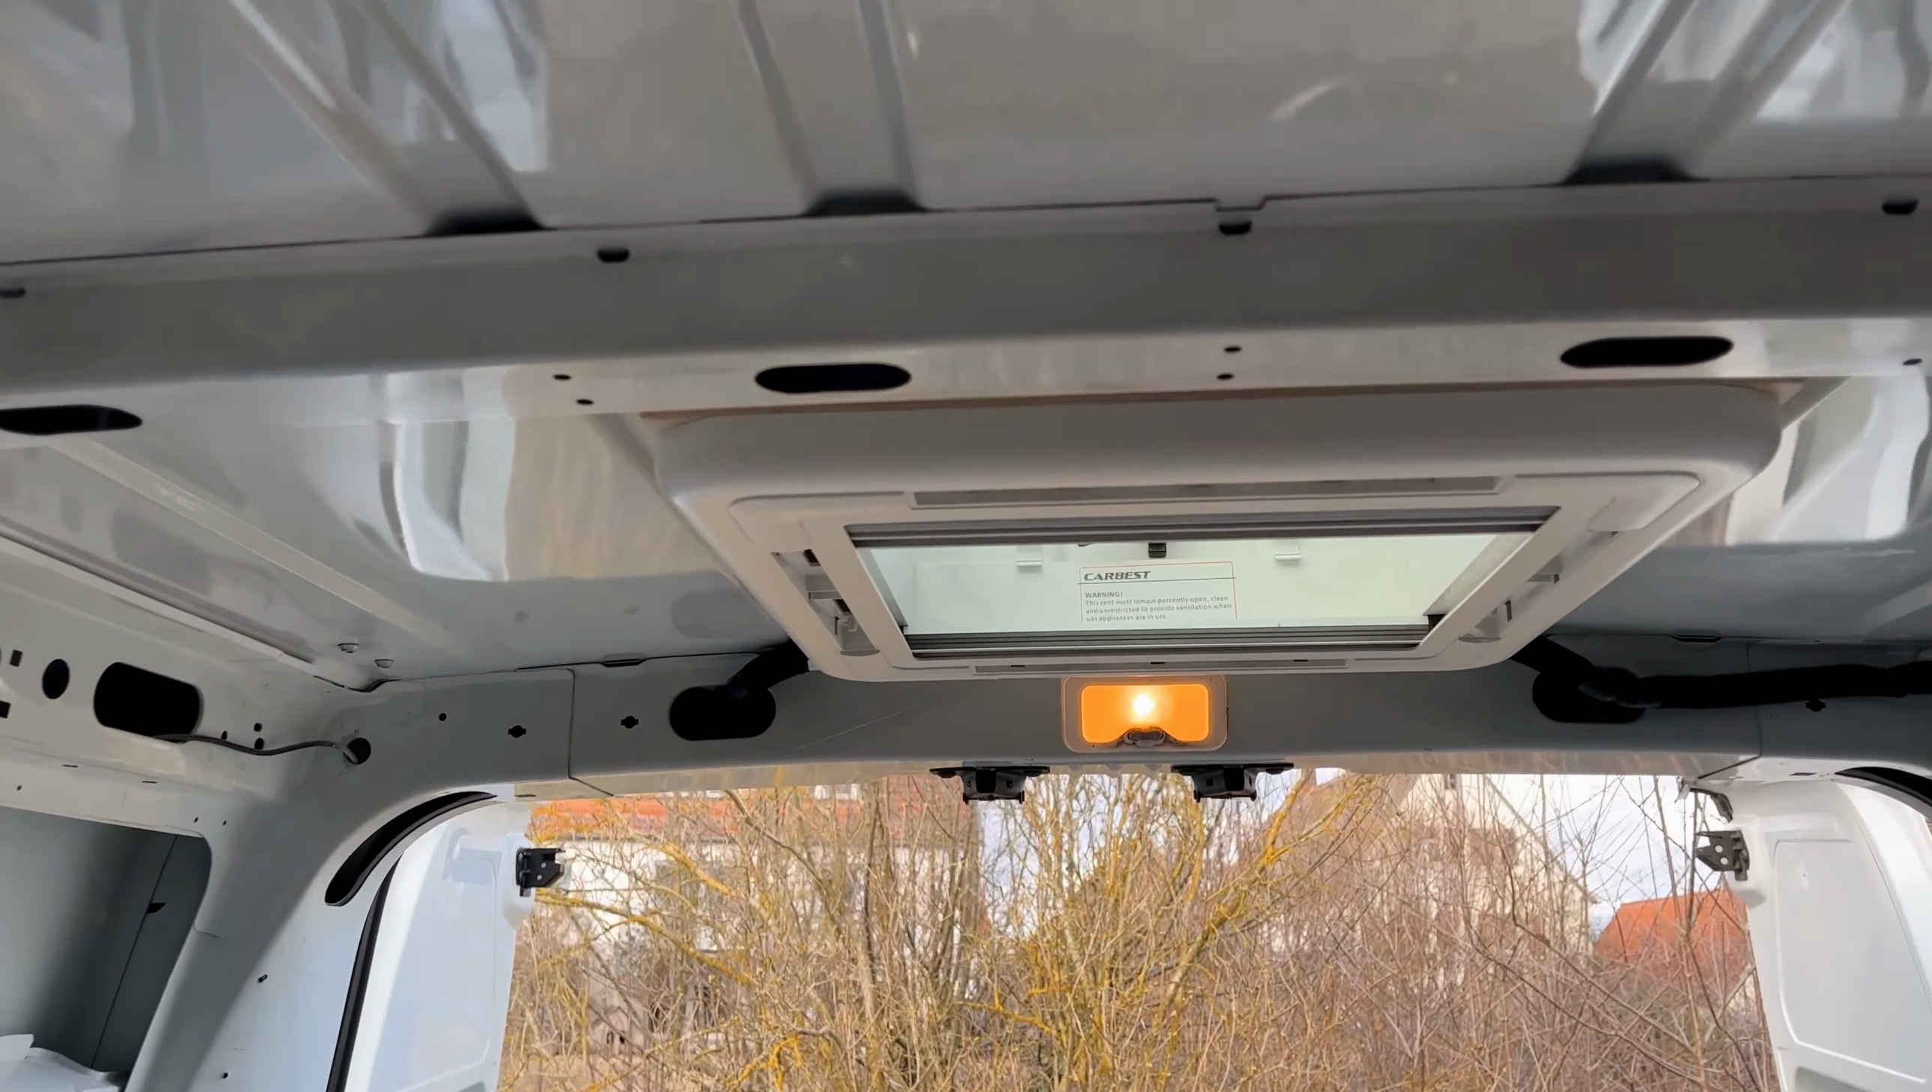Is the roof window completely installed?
Yes.